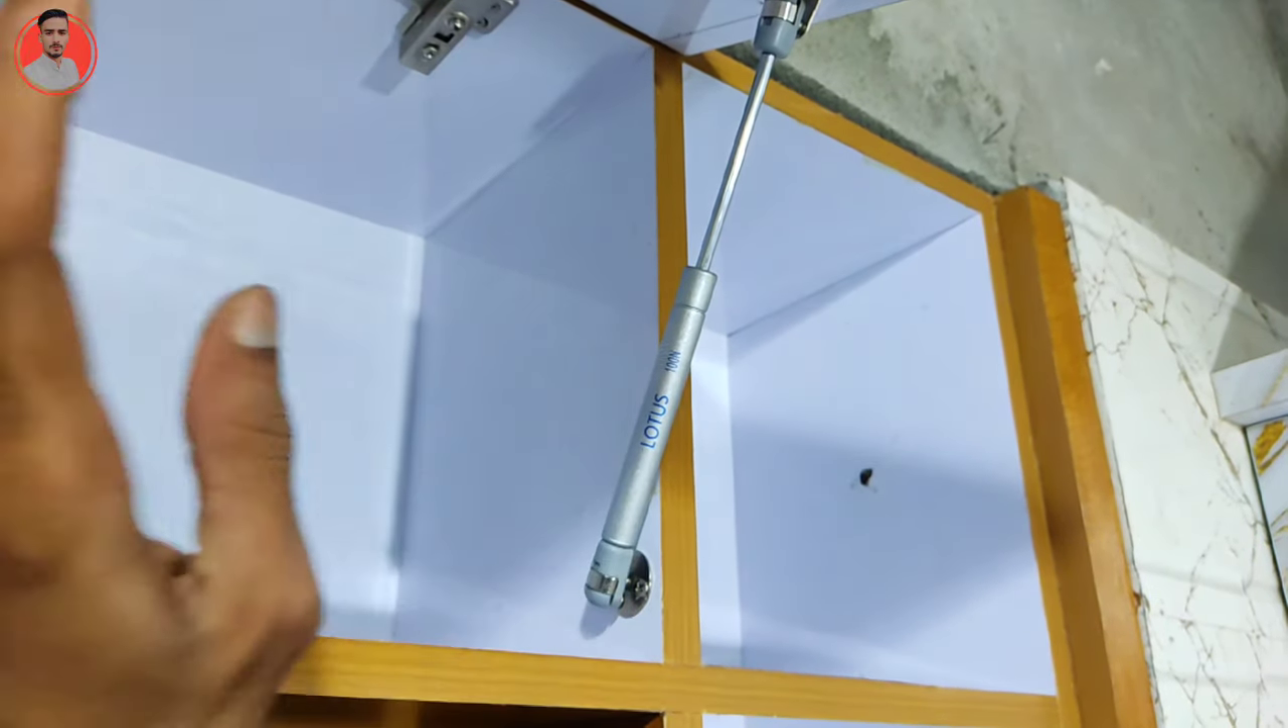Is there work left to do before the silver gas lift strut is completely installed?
No.